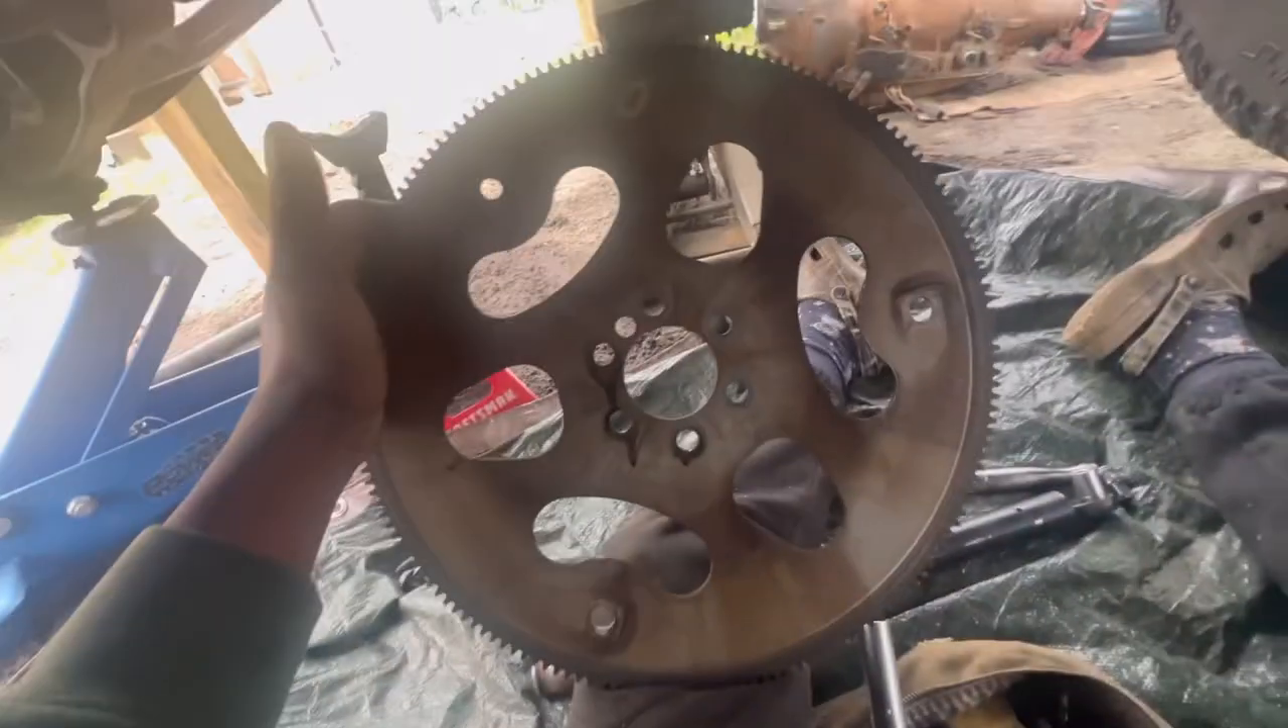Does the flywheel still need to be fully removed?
No.